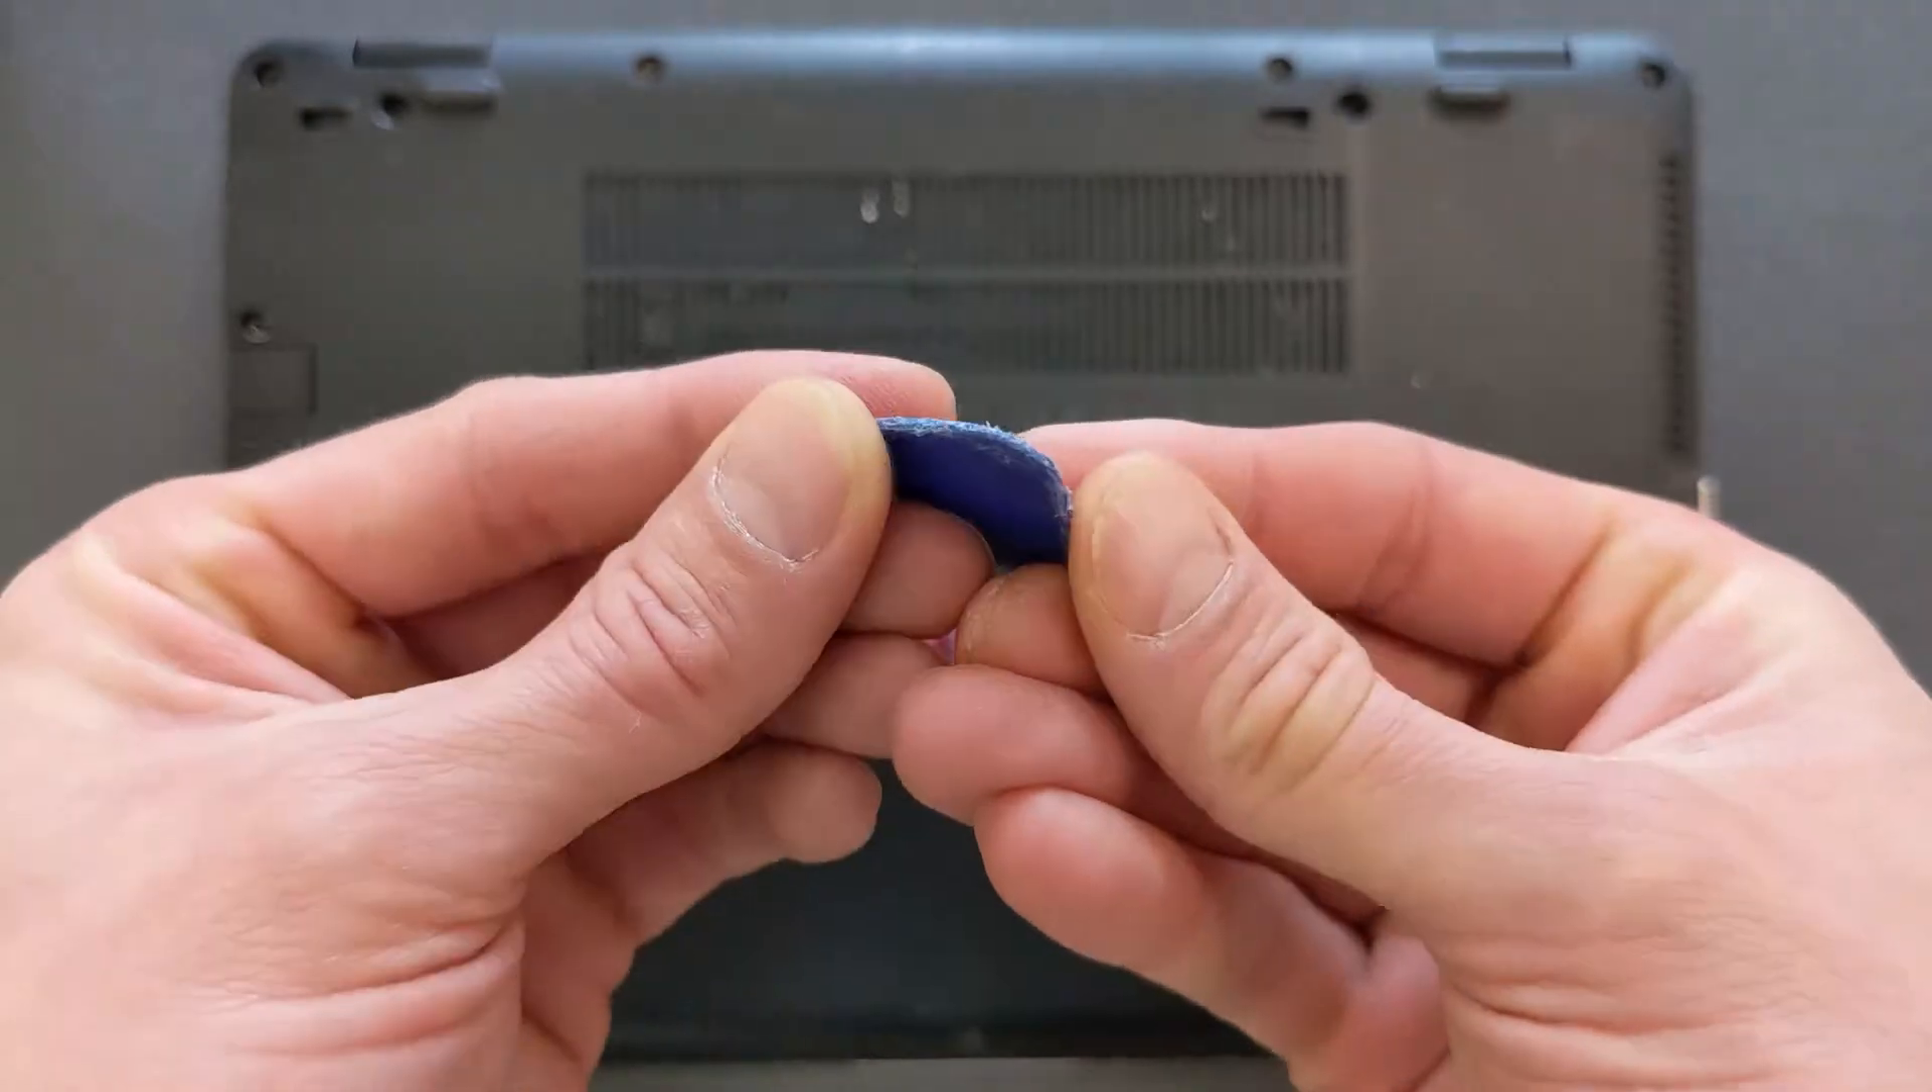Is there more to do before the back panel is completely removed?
Yes.